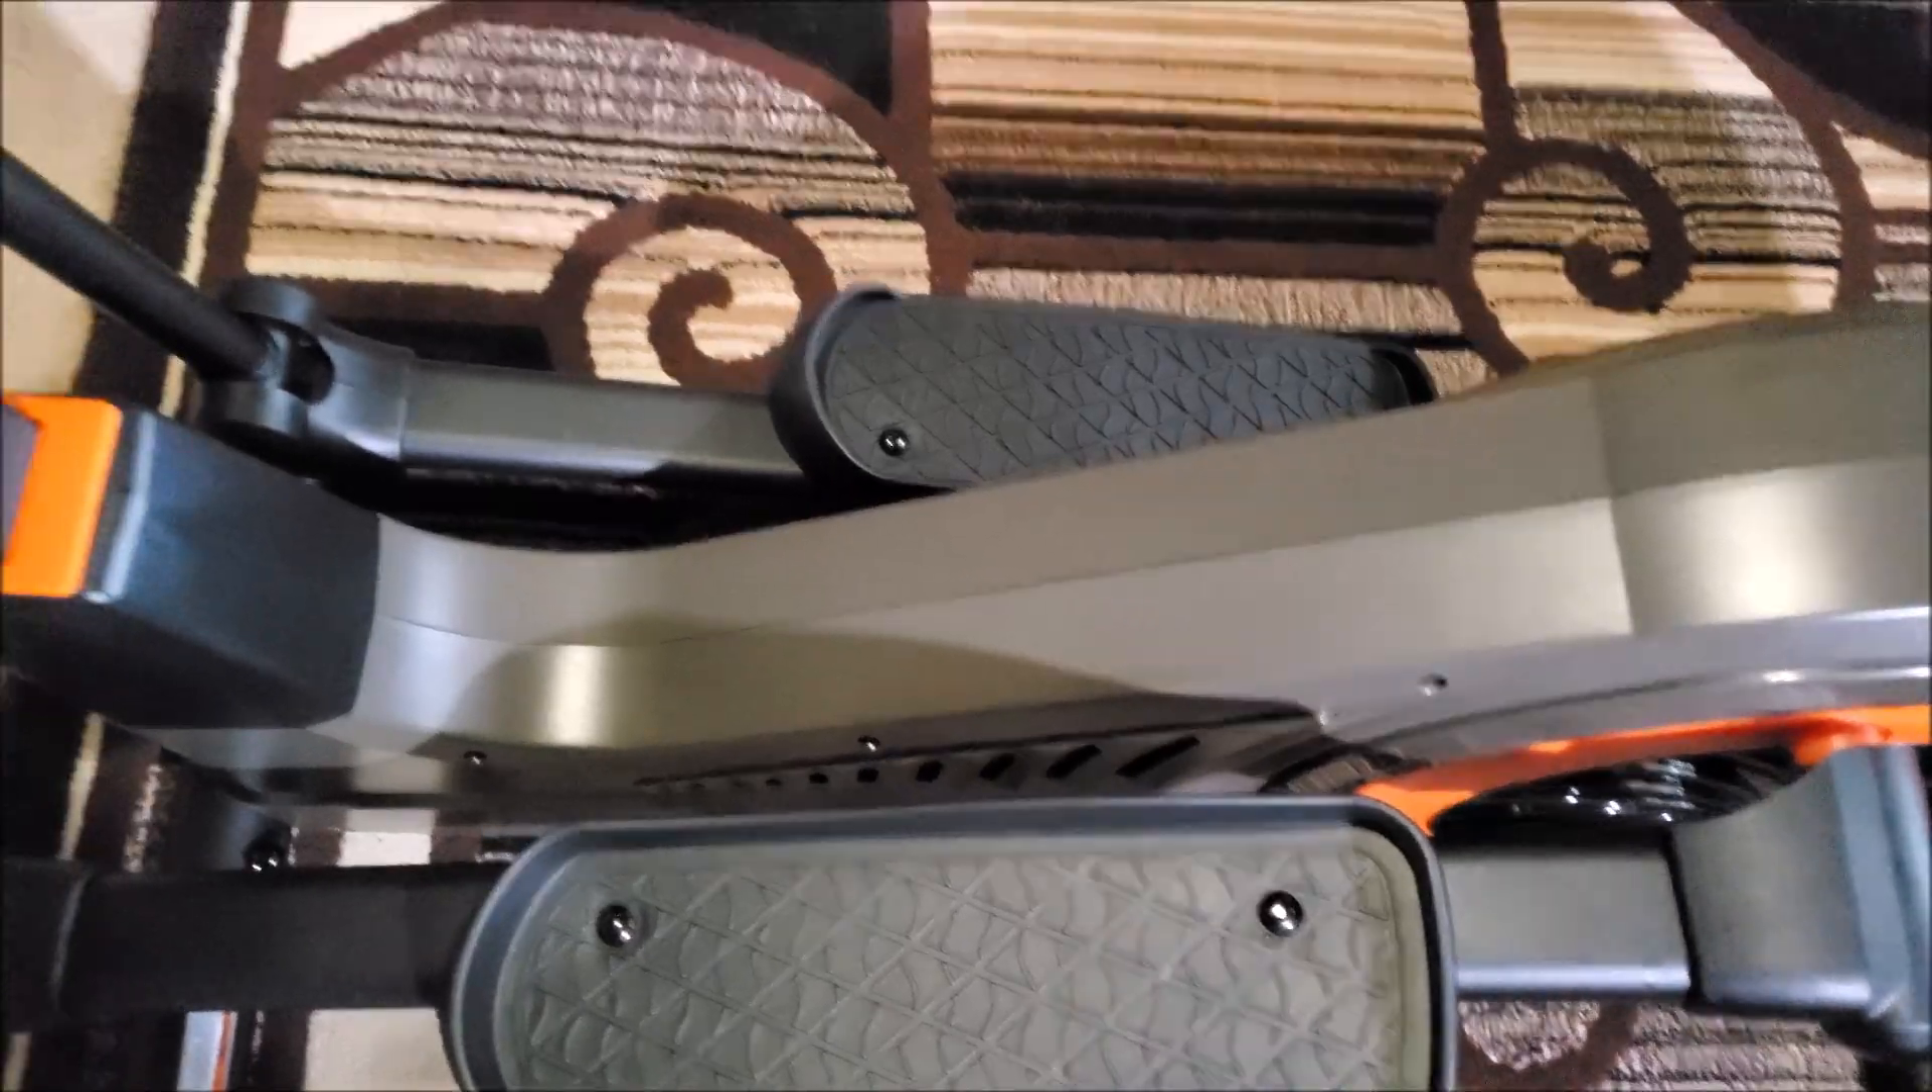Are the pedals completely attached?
Yes.